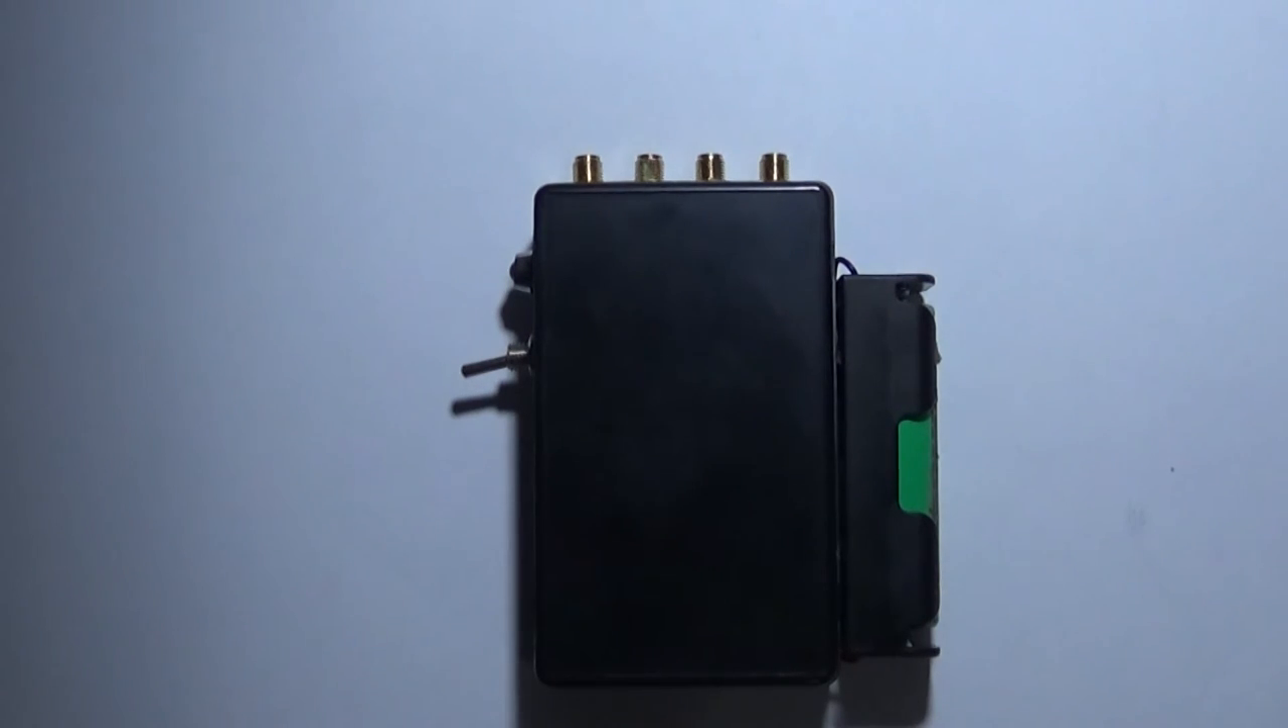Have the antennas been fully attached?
No.